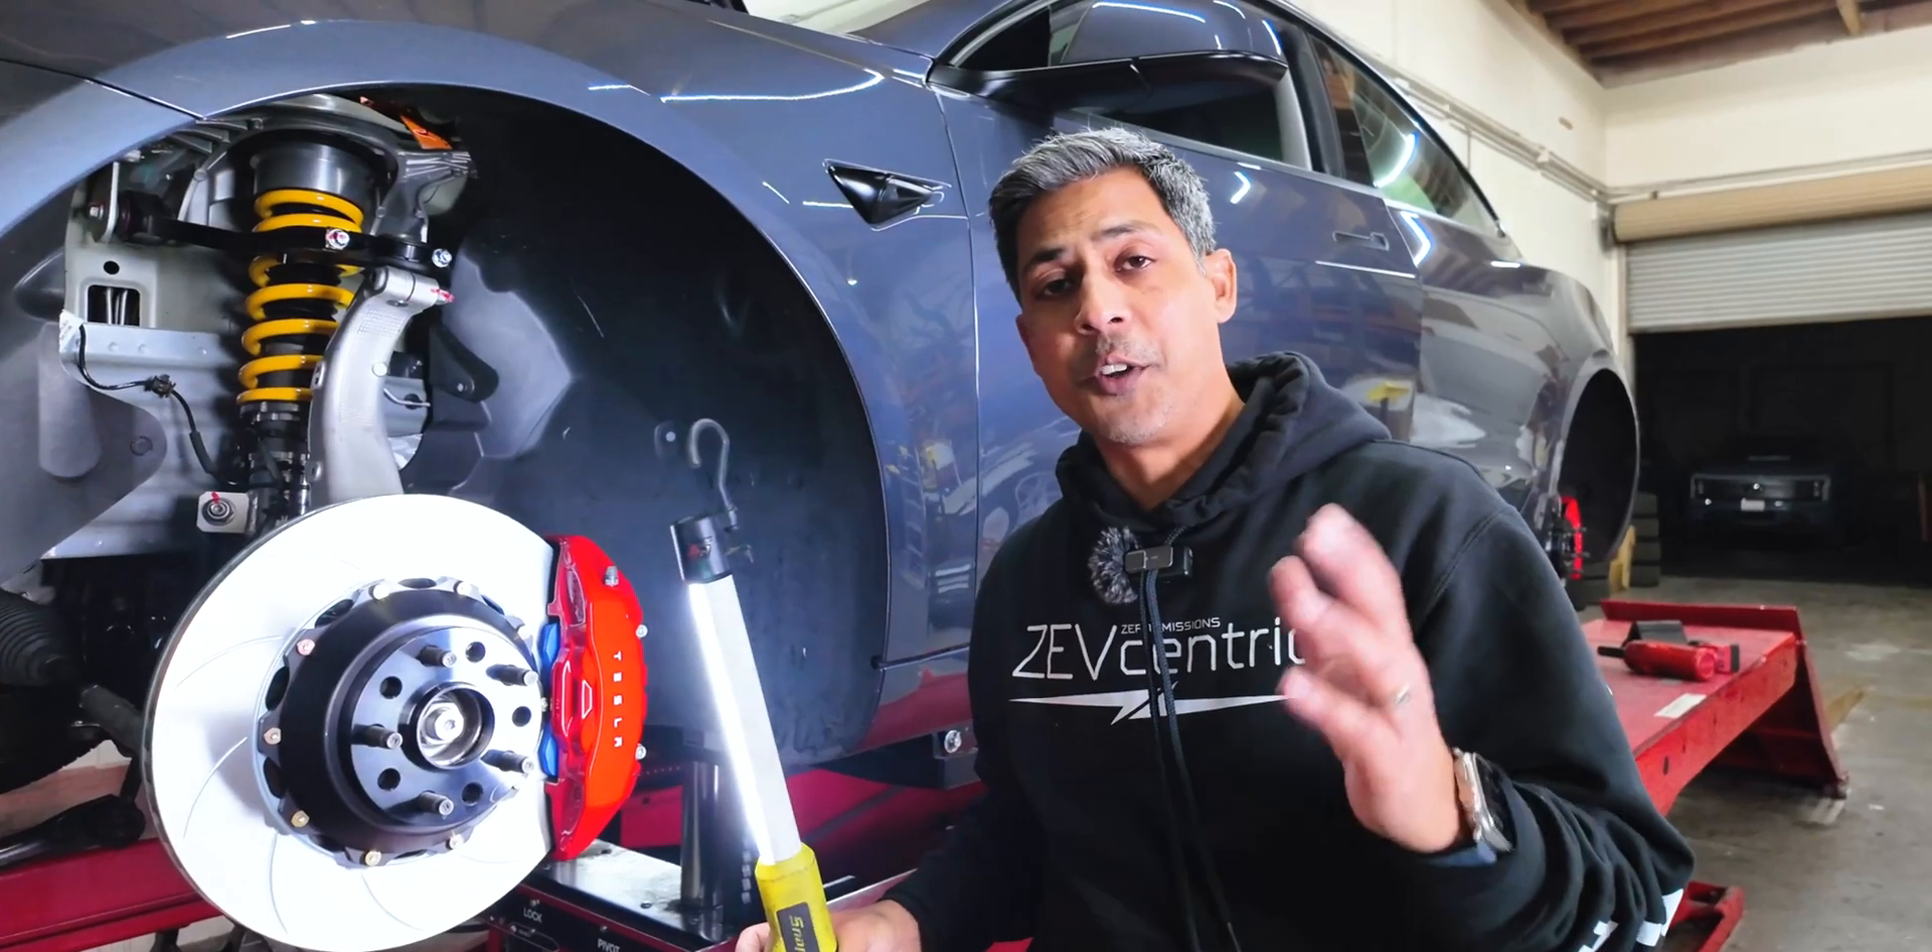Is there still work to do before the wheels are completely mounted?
Yes.